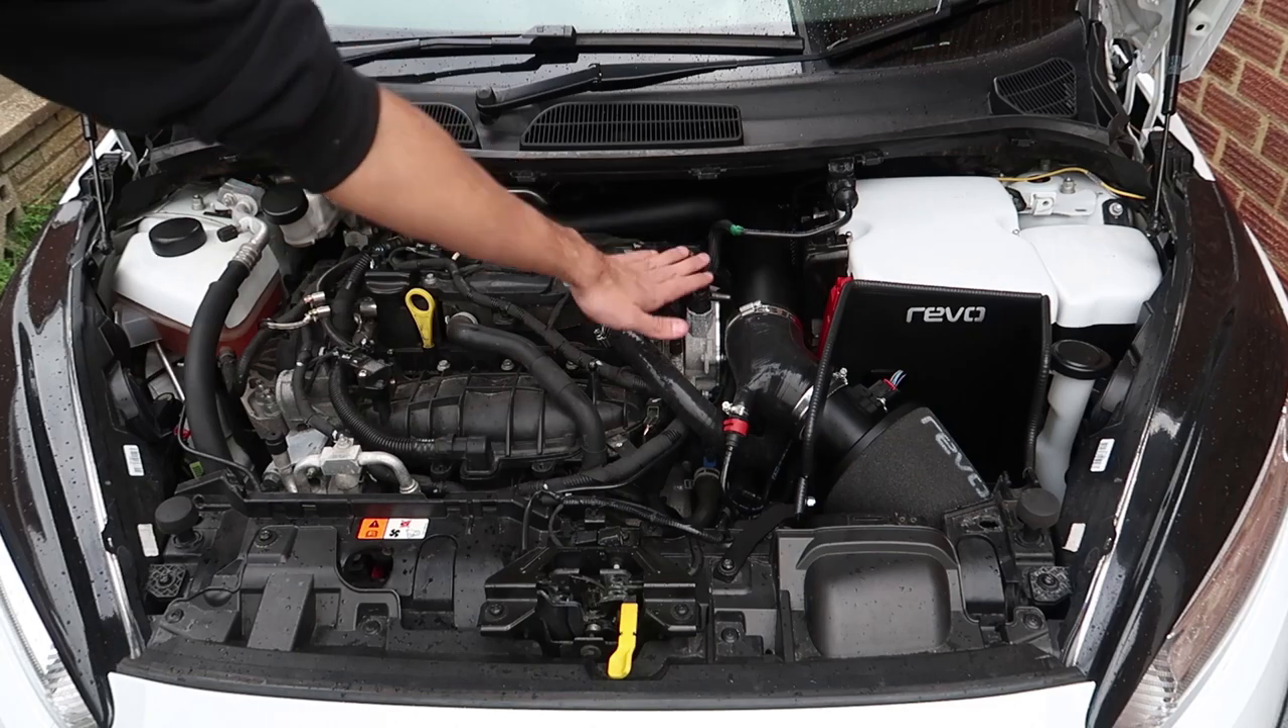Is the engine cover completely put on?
No.